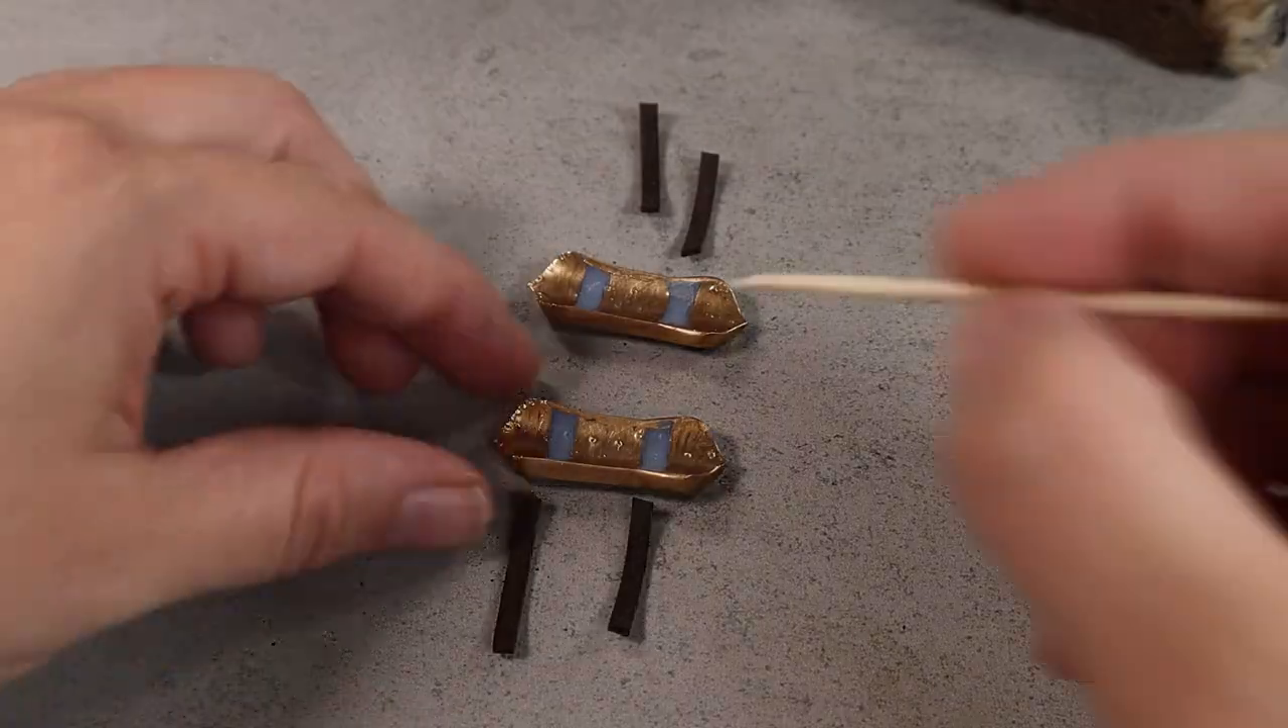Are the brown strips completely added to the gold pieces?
No.